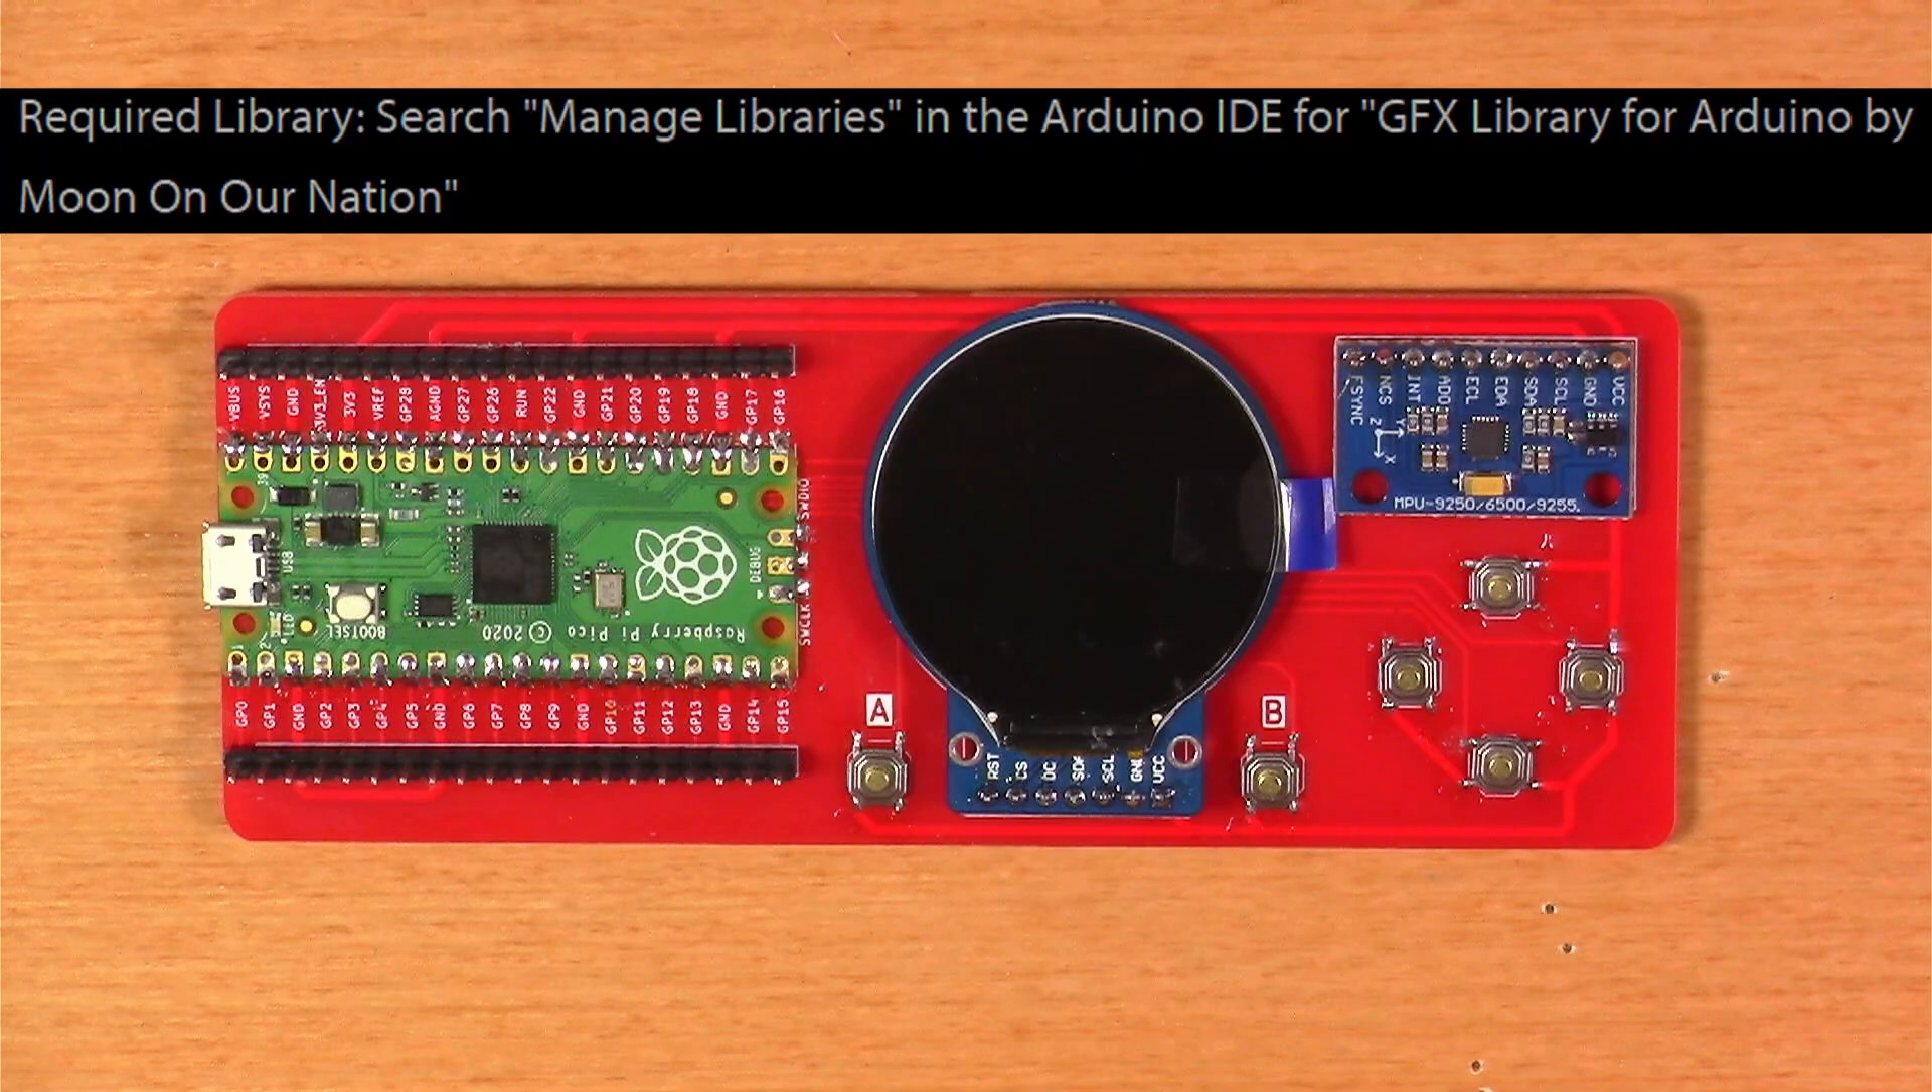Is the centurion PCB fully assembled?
Yes.